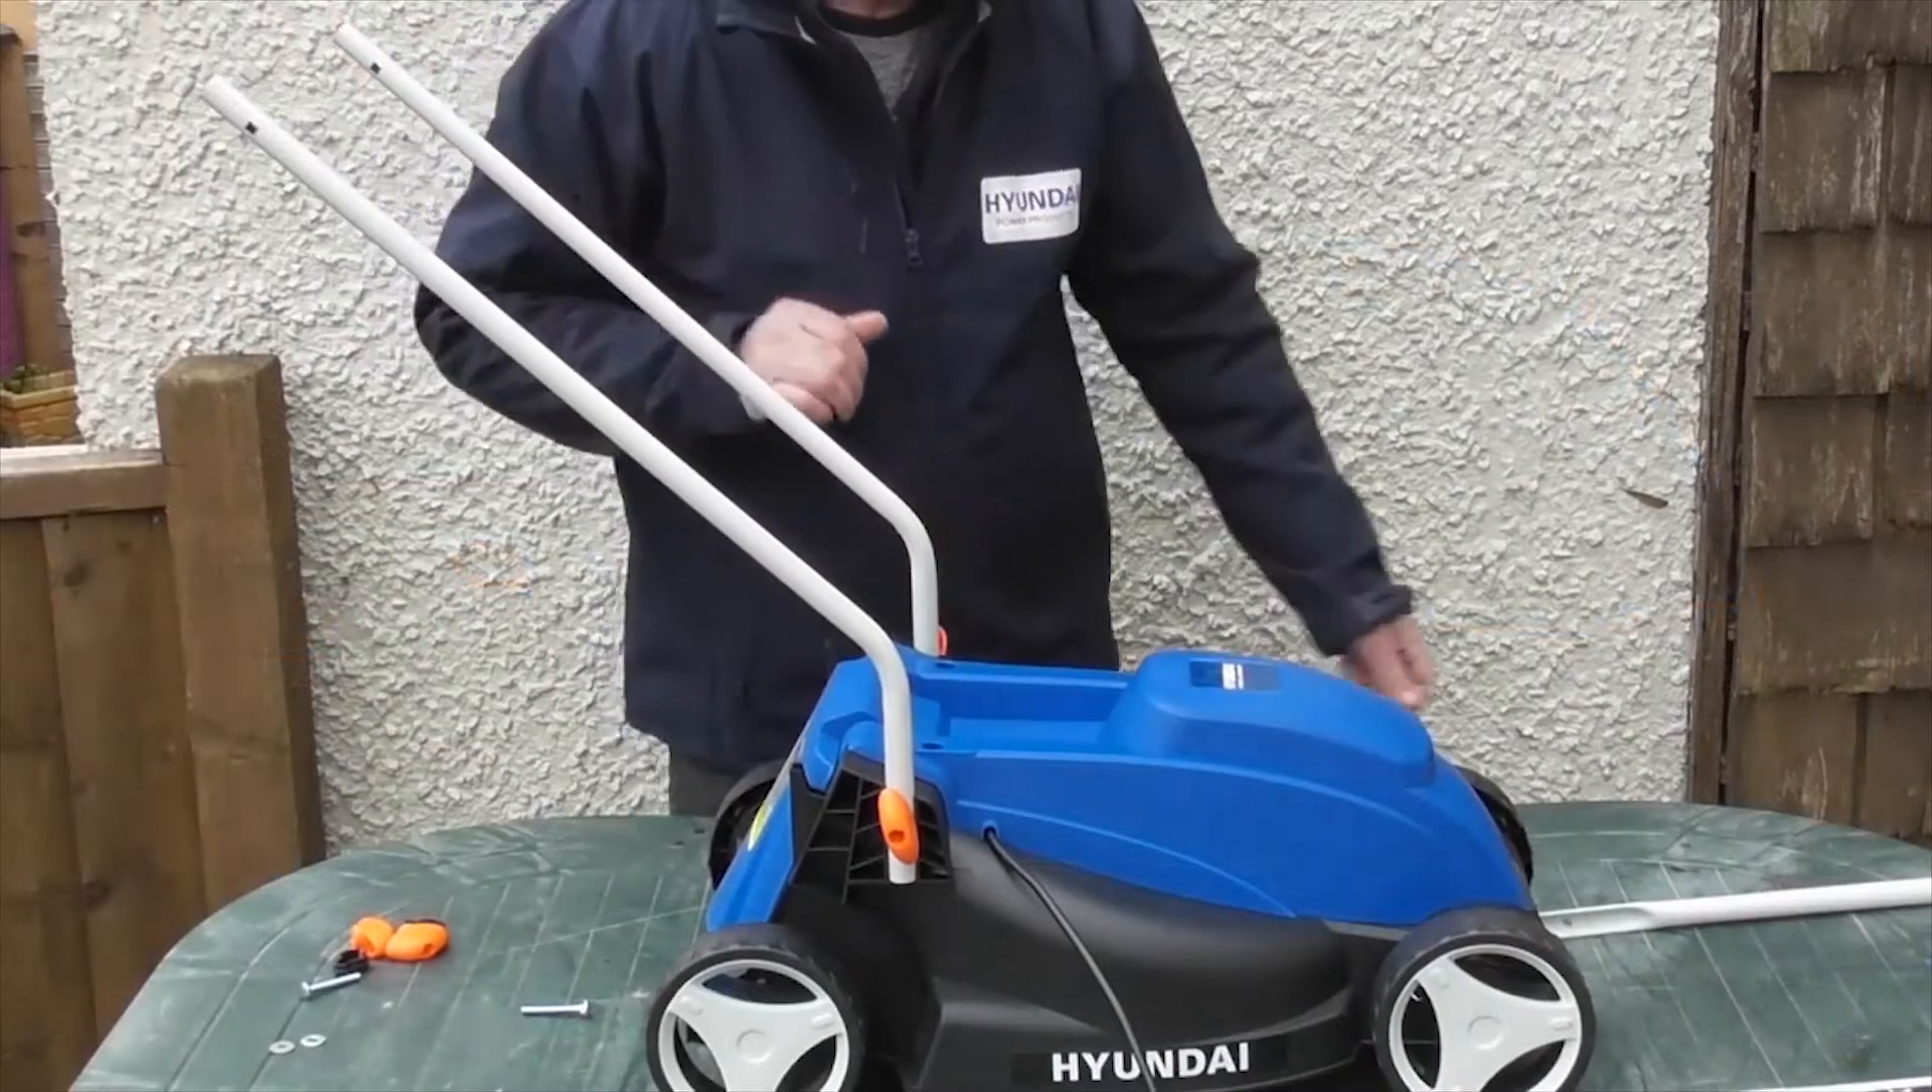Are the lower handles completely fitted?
Yes.